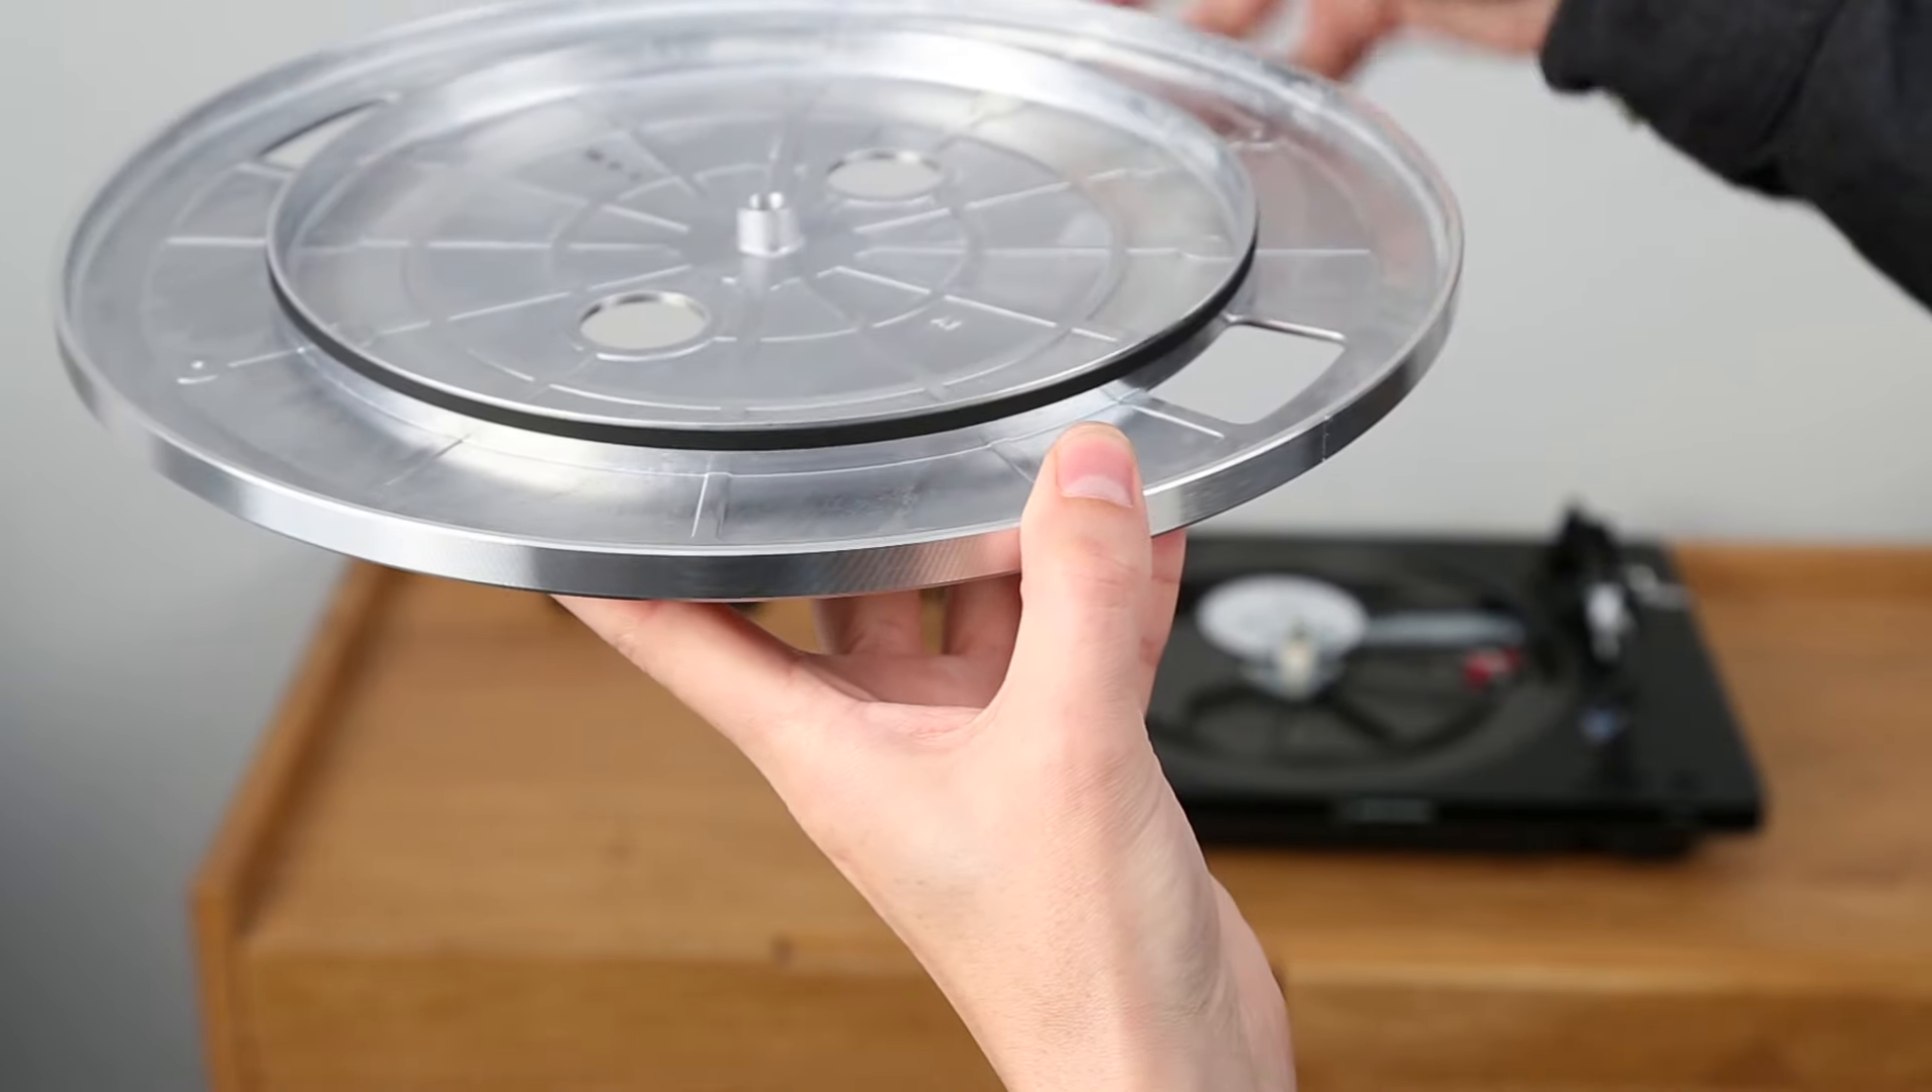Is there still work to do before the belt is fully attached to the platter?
No.